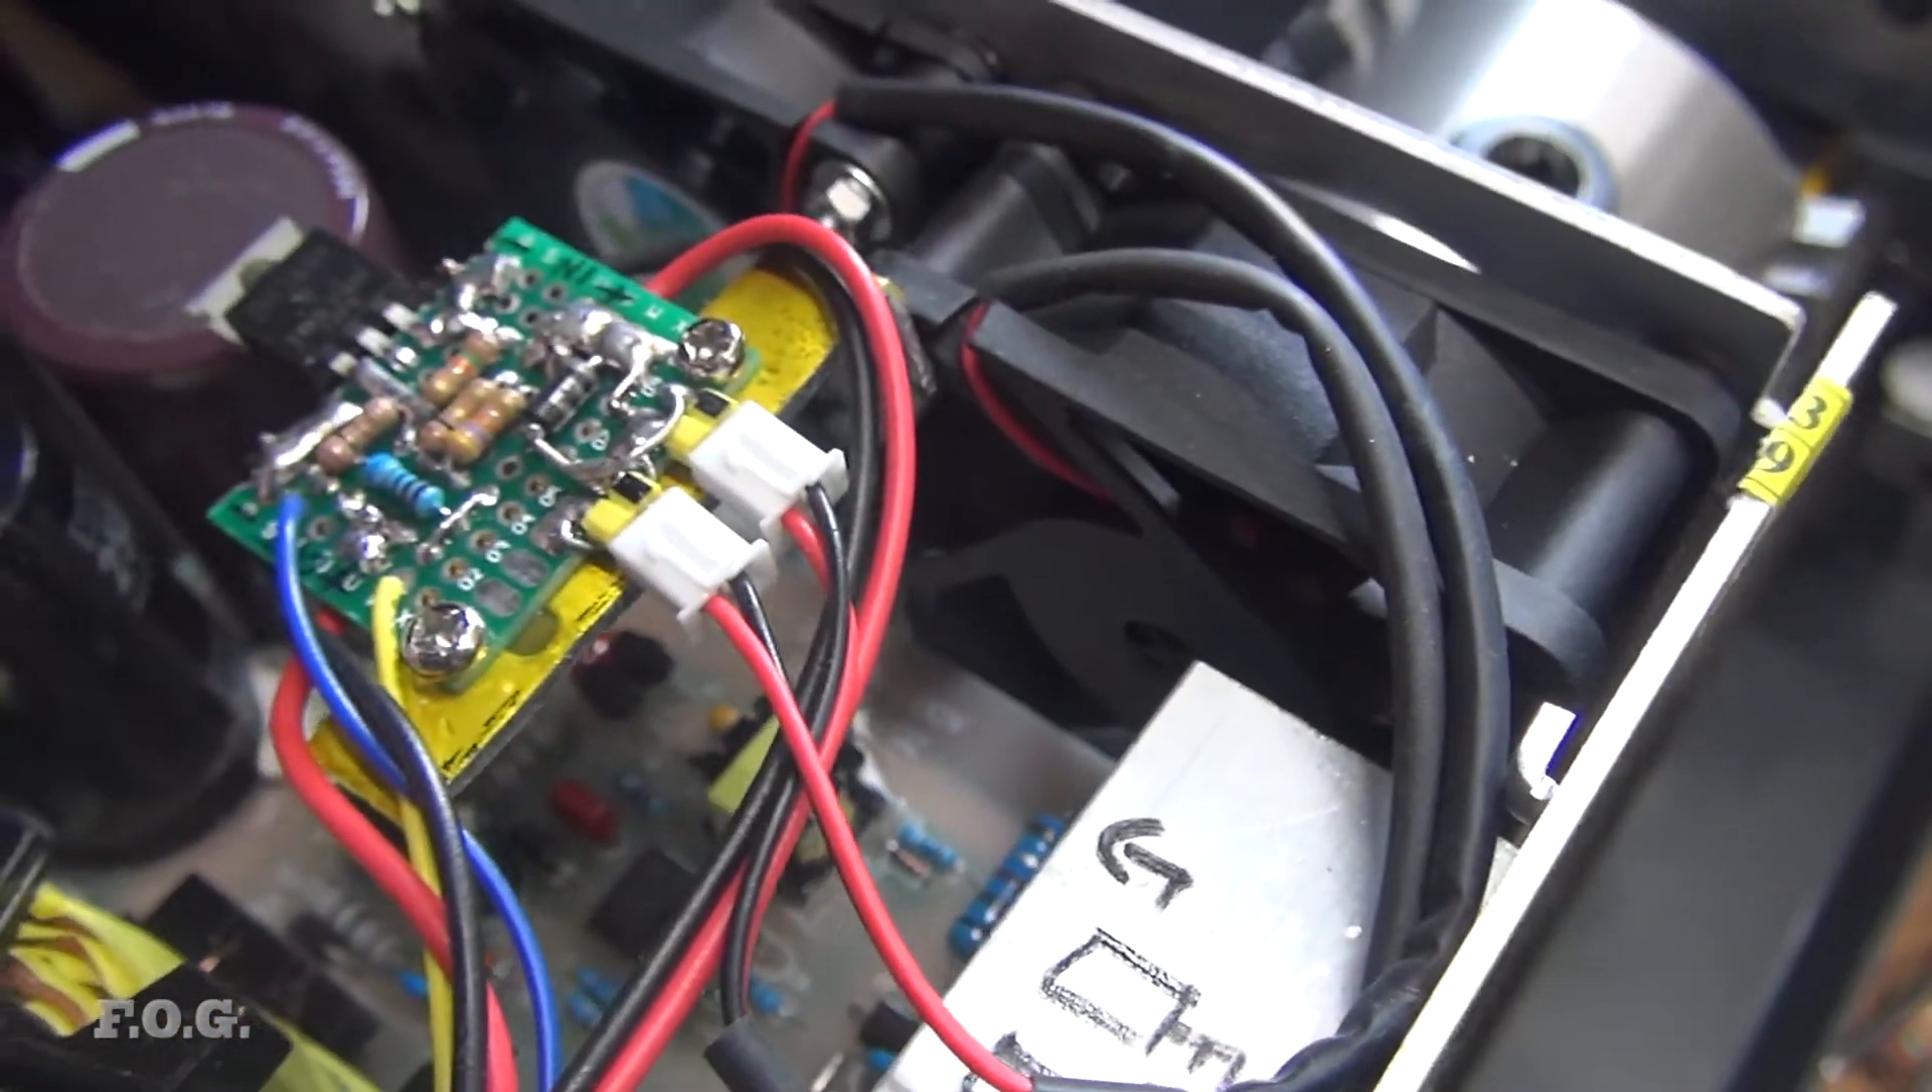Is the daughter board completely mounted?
Yes.